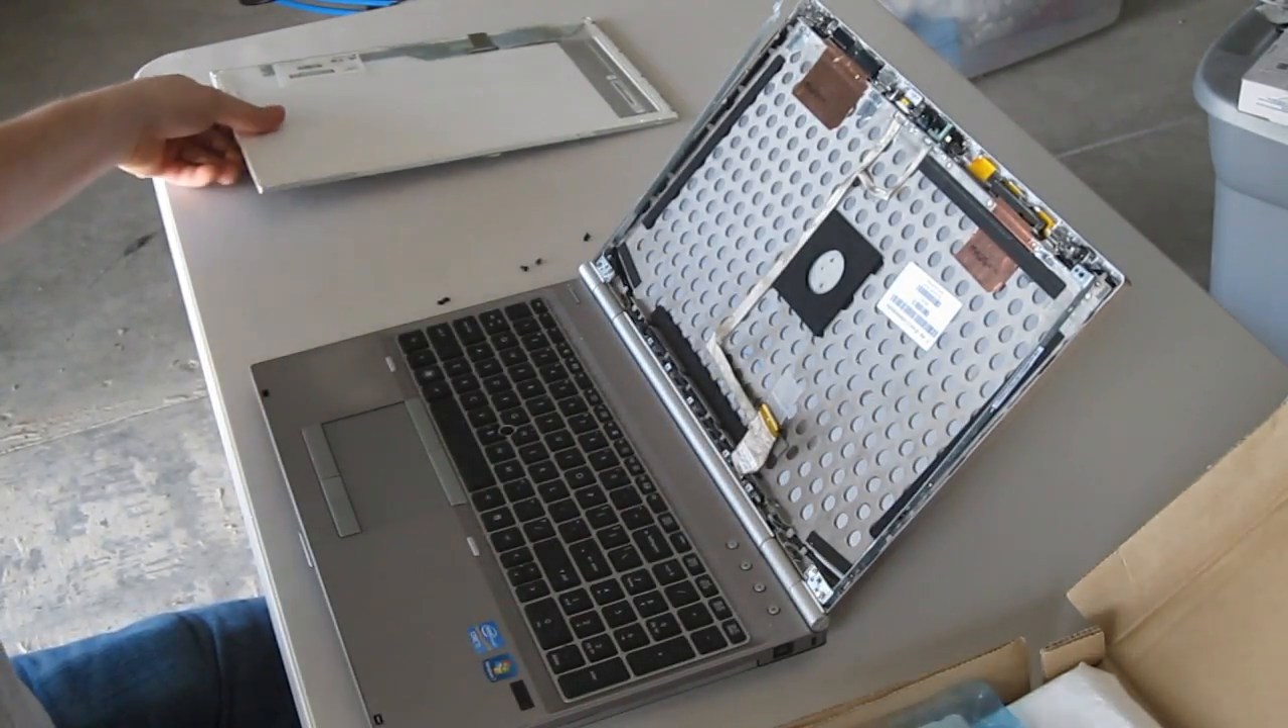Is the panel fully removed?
Yes.